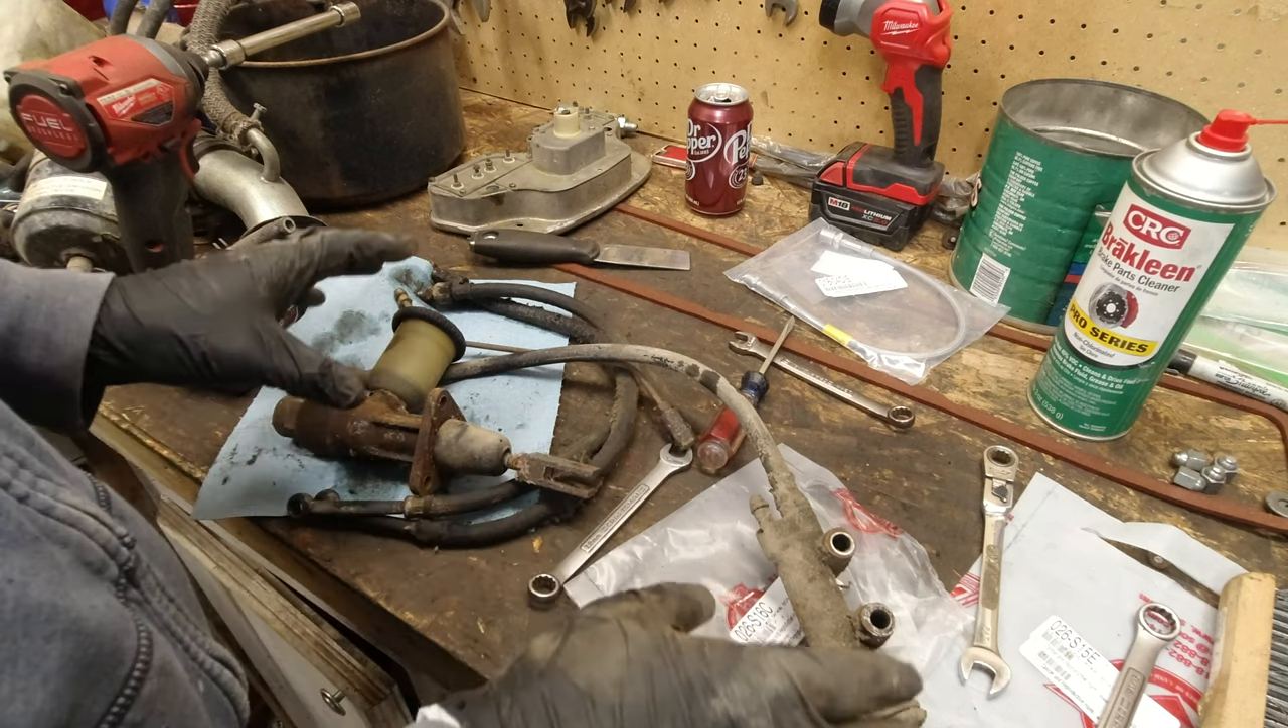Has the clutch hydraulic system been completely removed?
Yes.